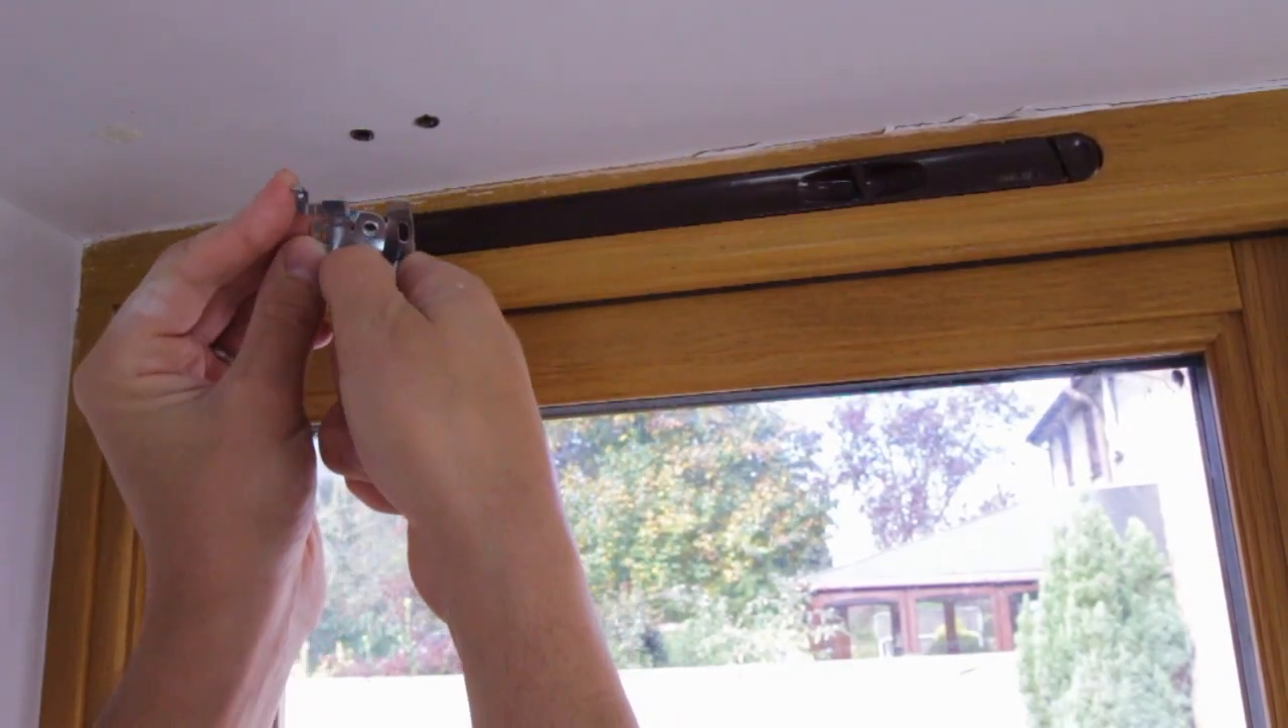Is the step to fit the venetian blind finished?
No.